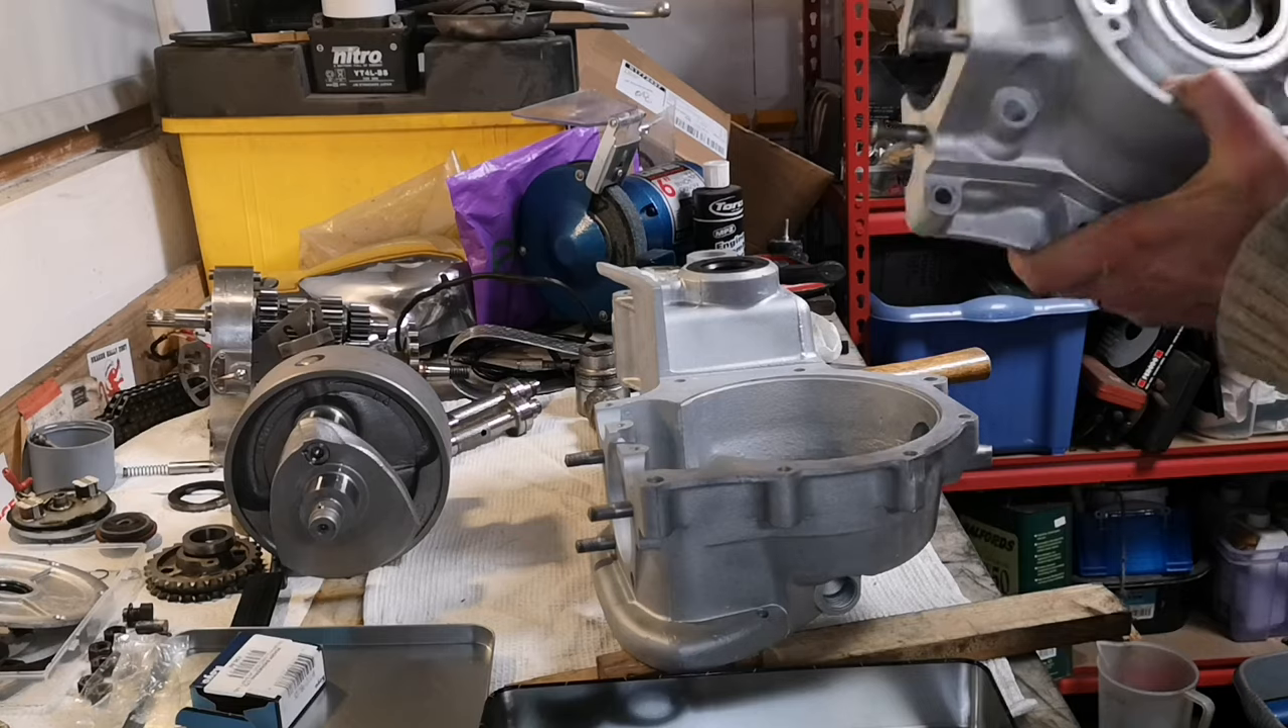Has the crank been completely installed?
No.